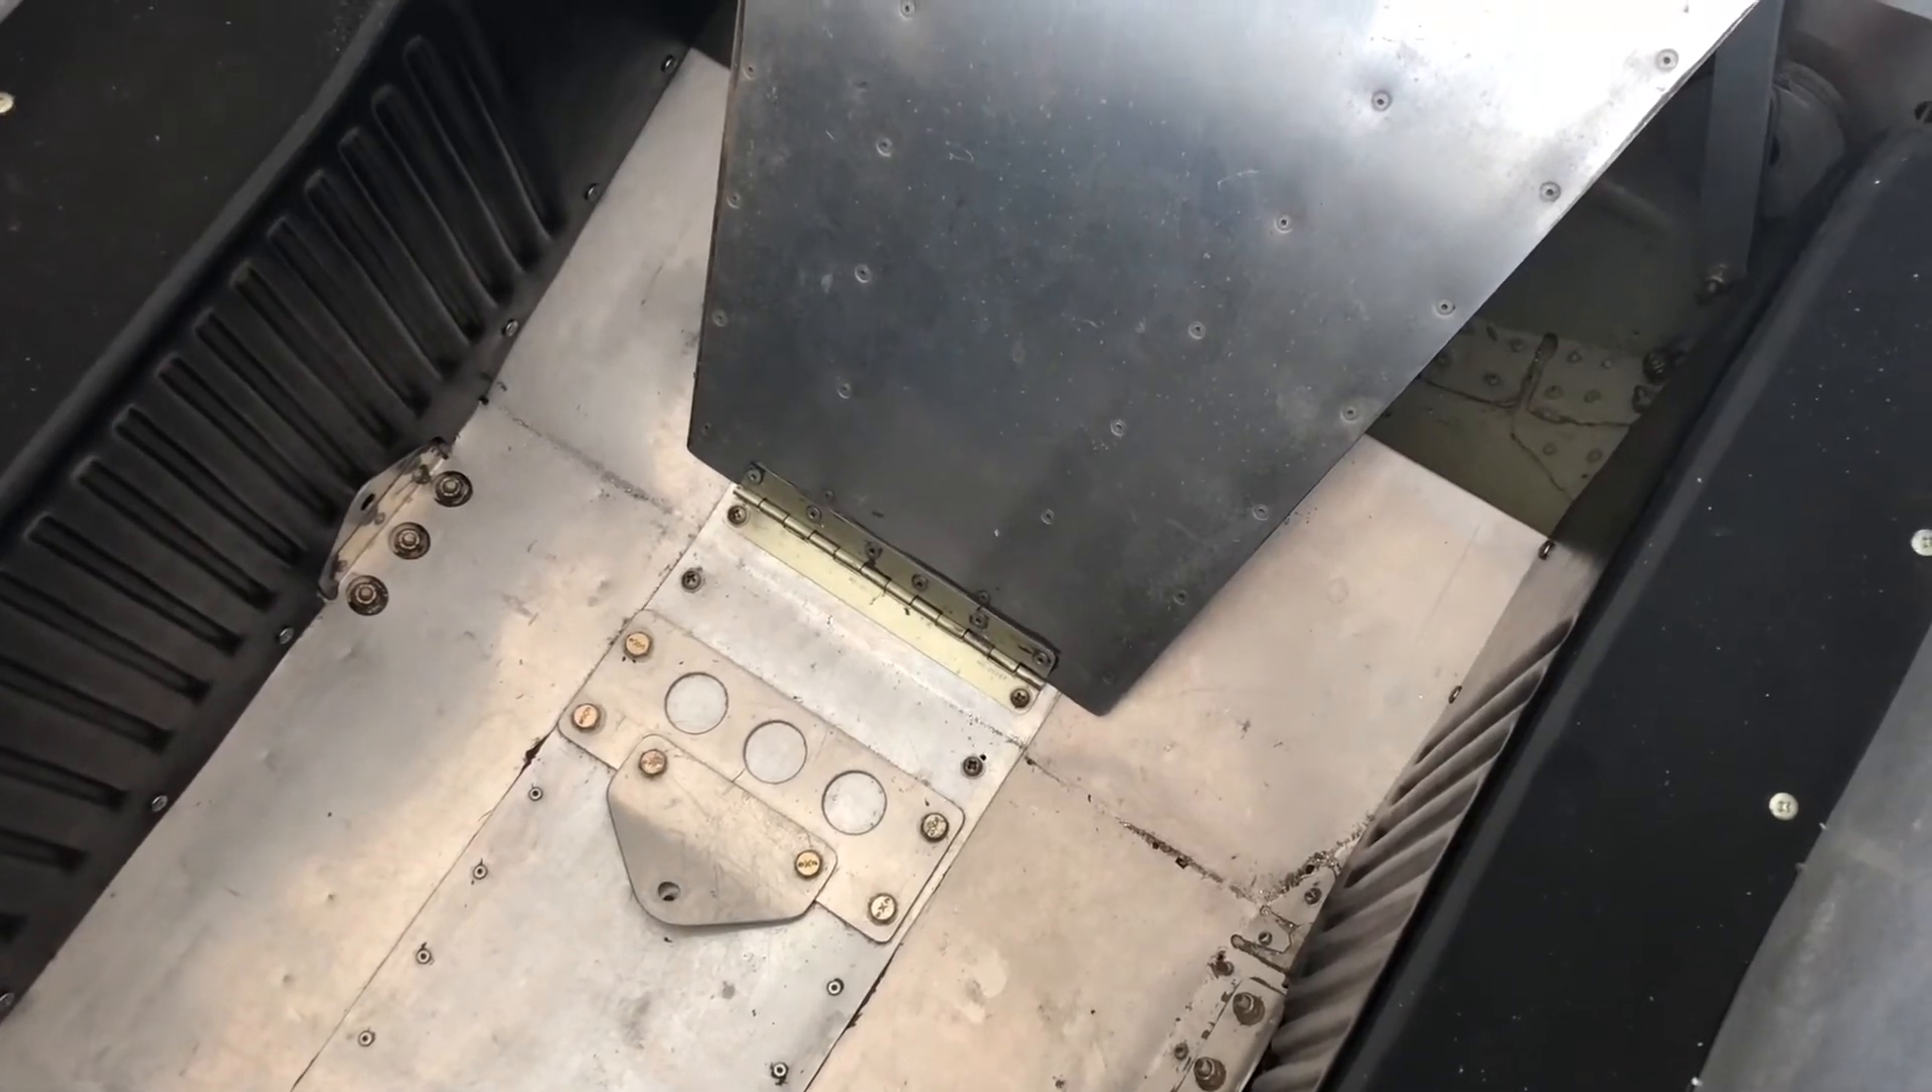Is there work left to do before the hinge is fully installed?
No.